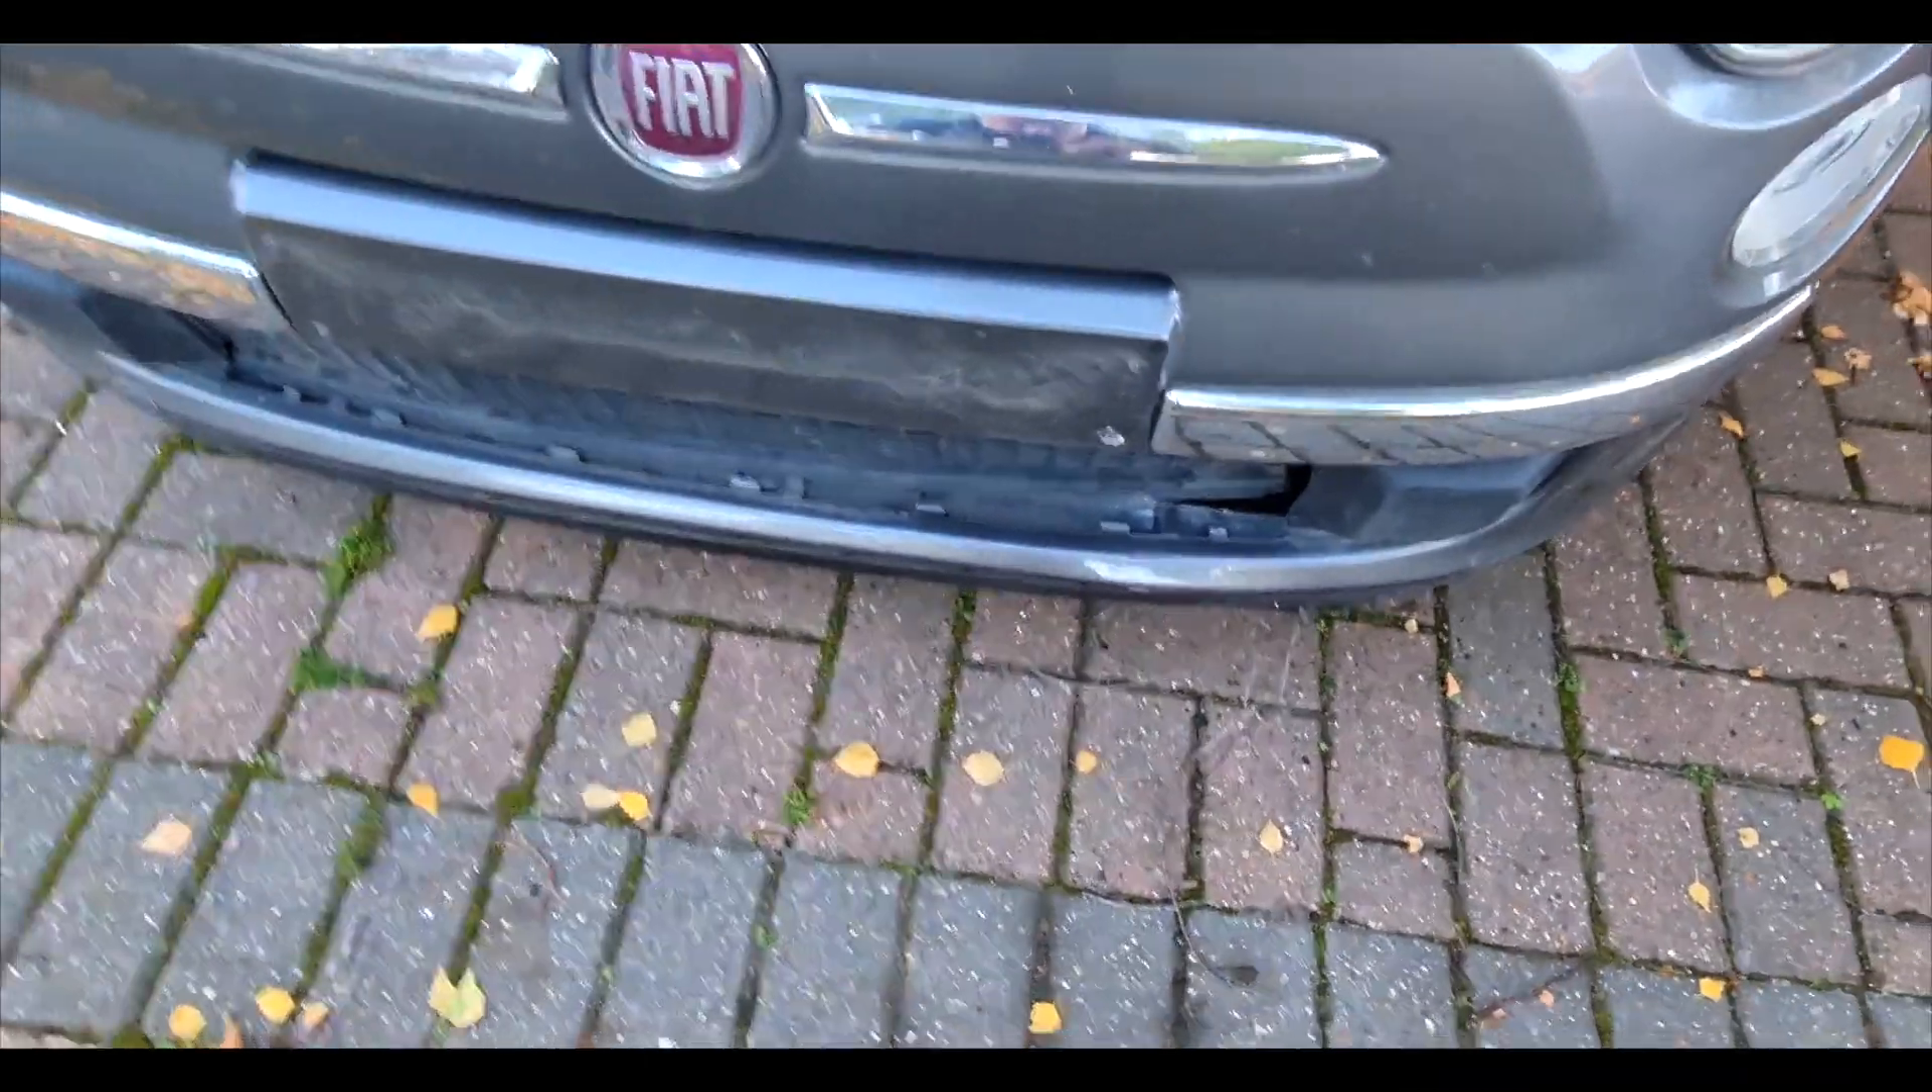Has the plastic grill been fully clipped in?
No.